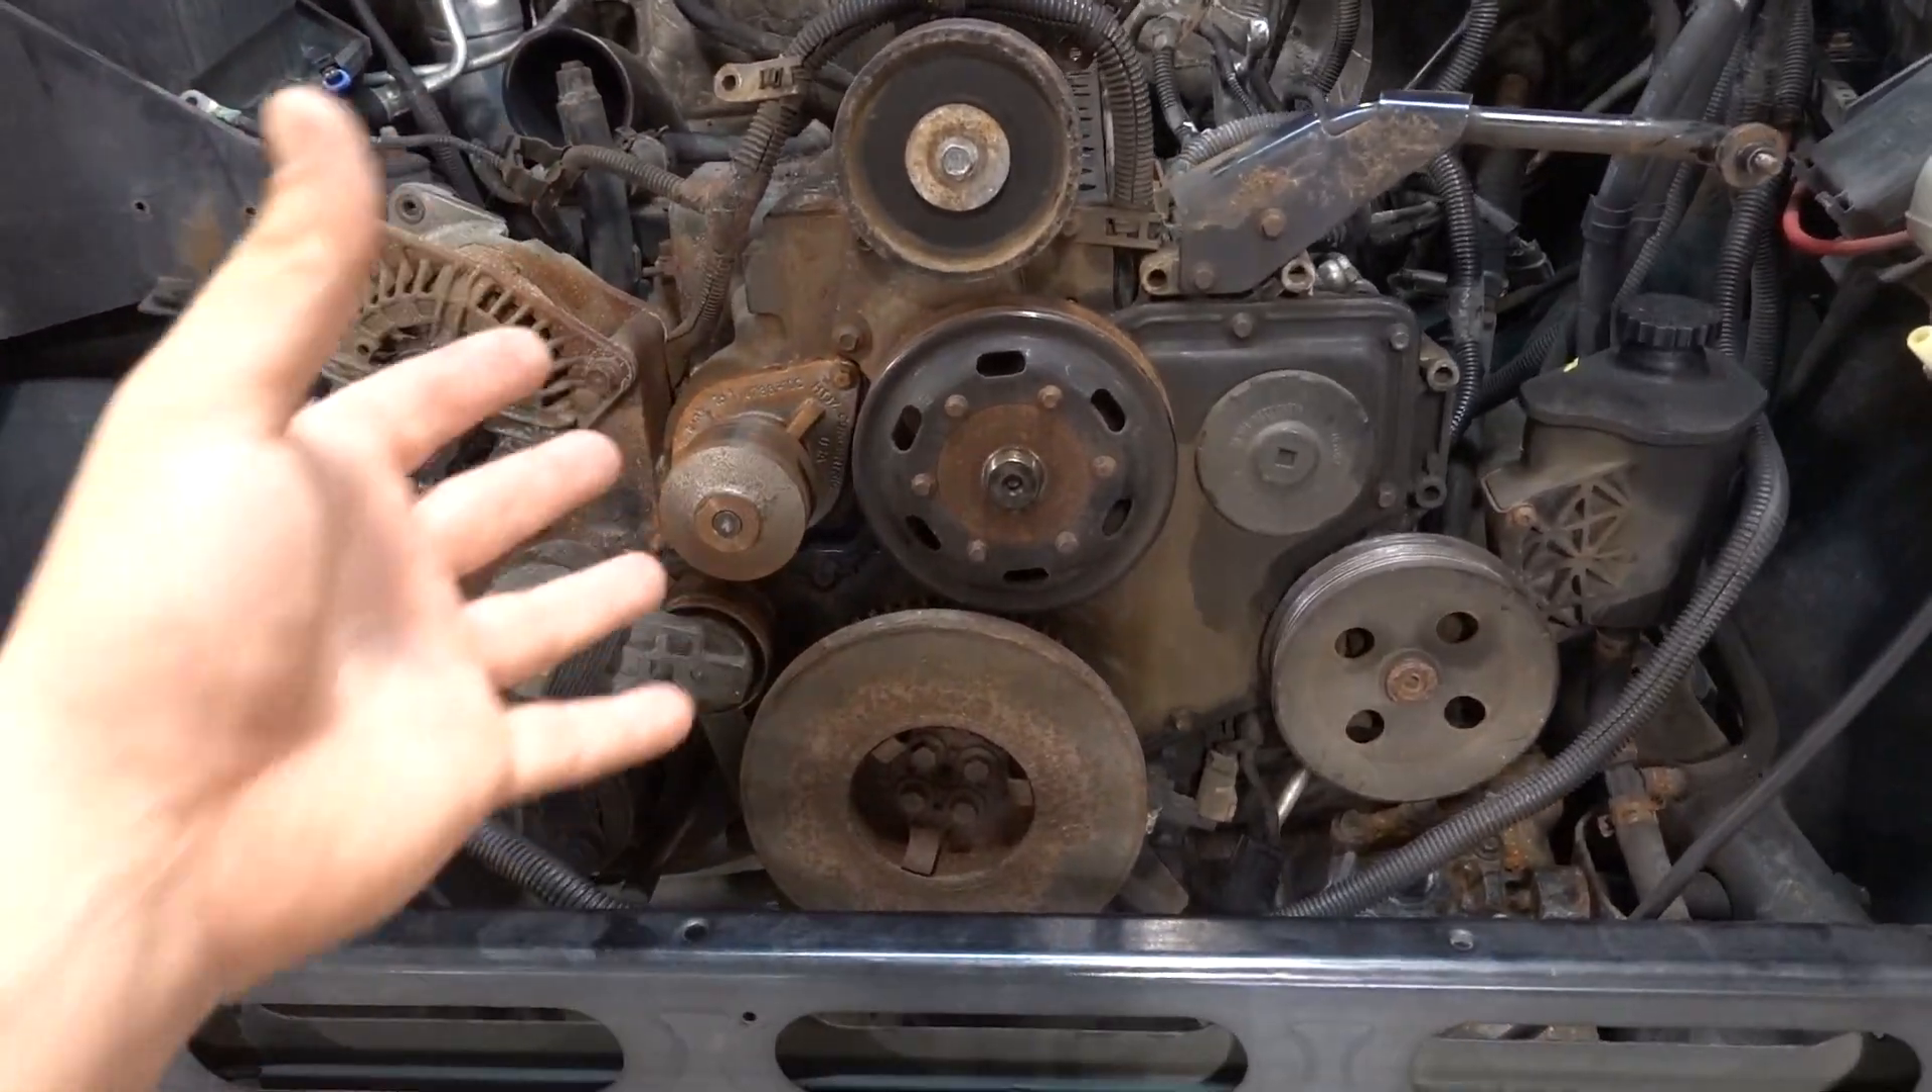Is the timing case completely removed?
No.